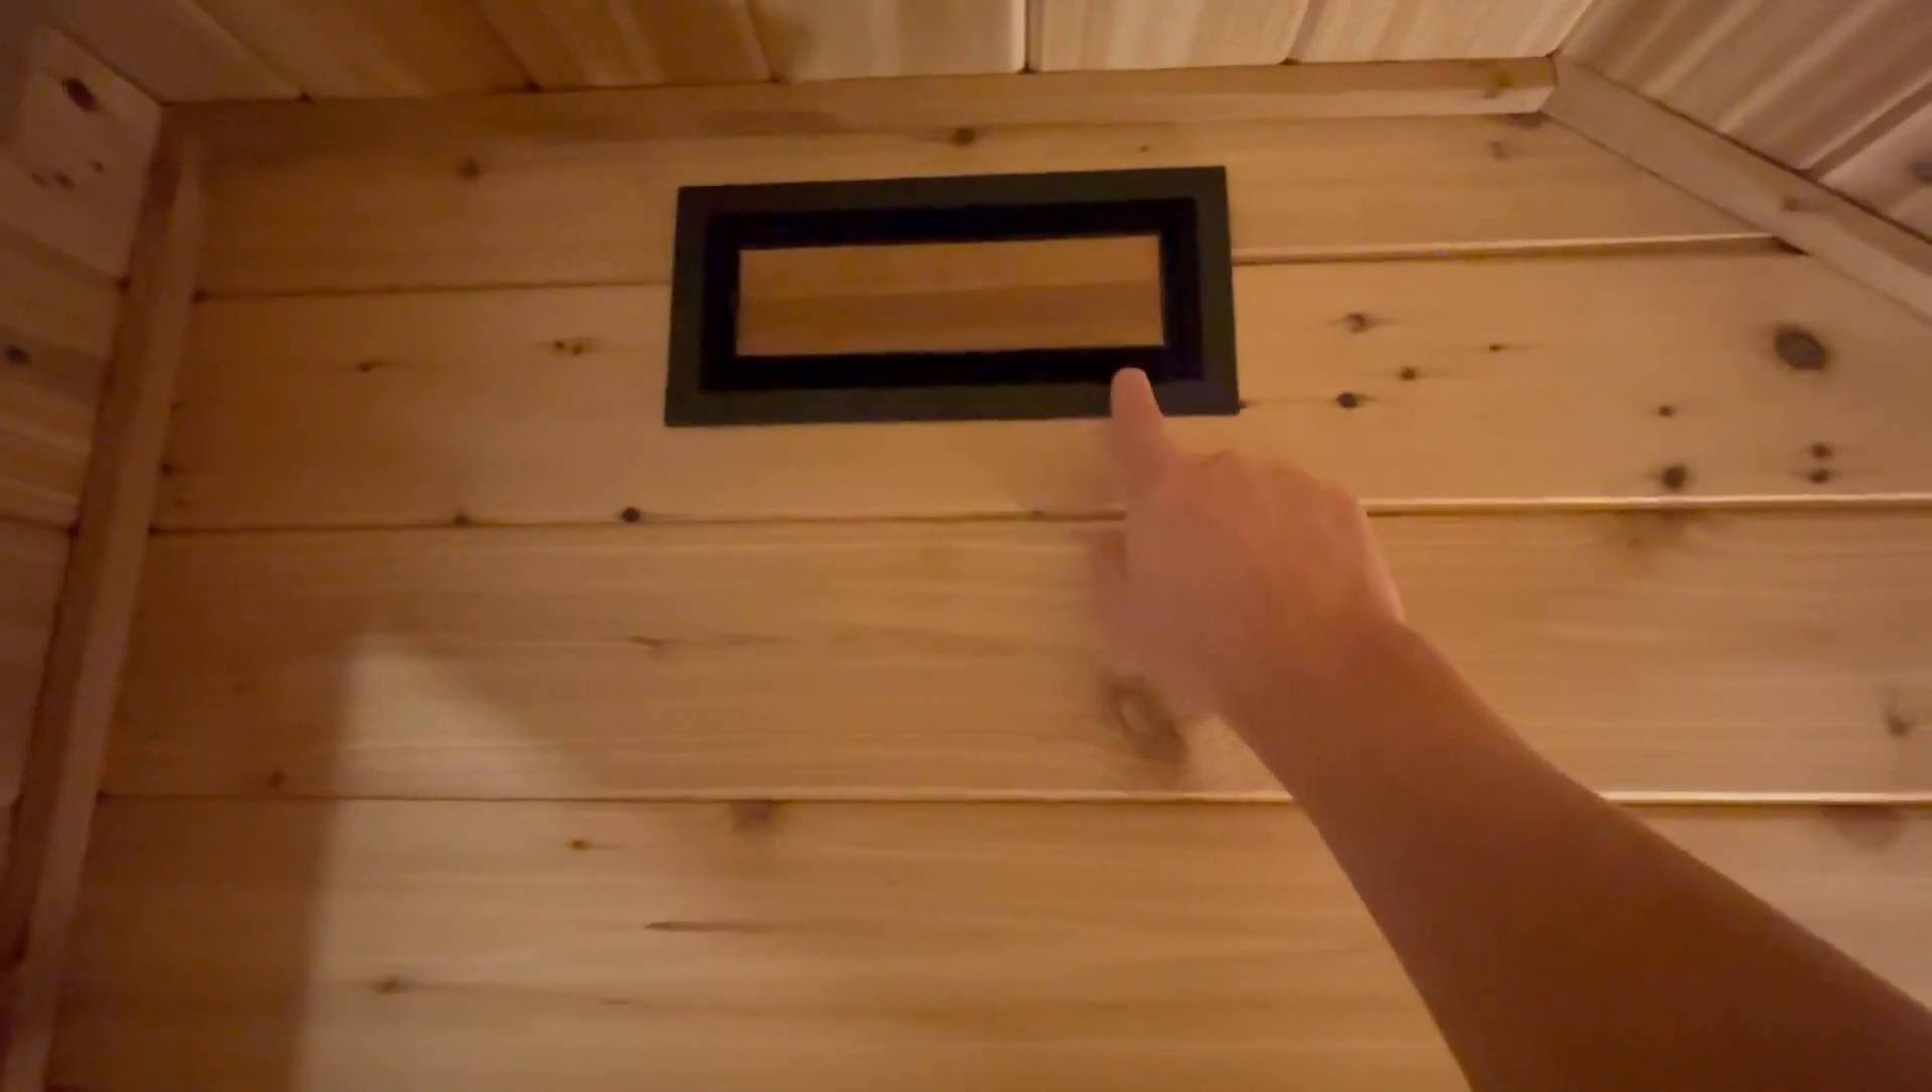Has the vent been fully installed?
Yes.